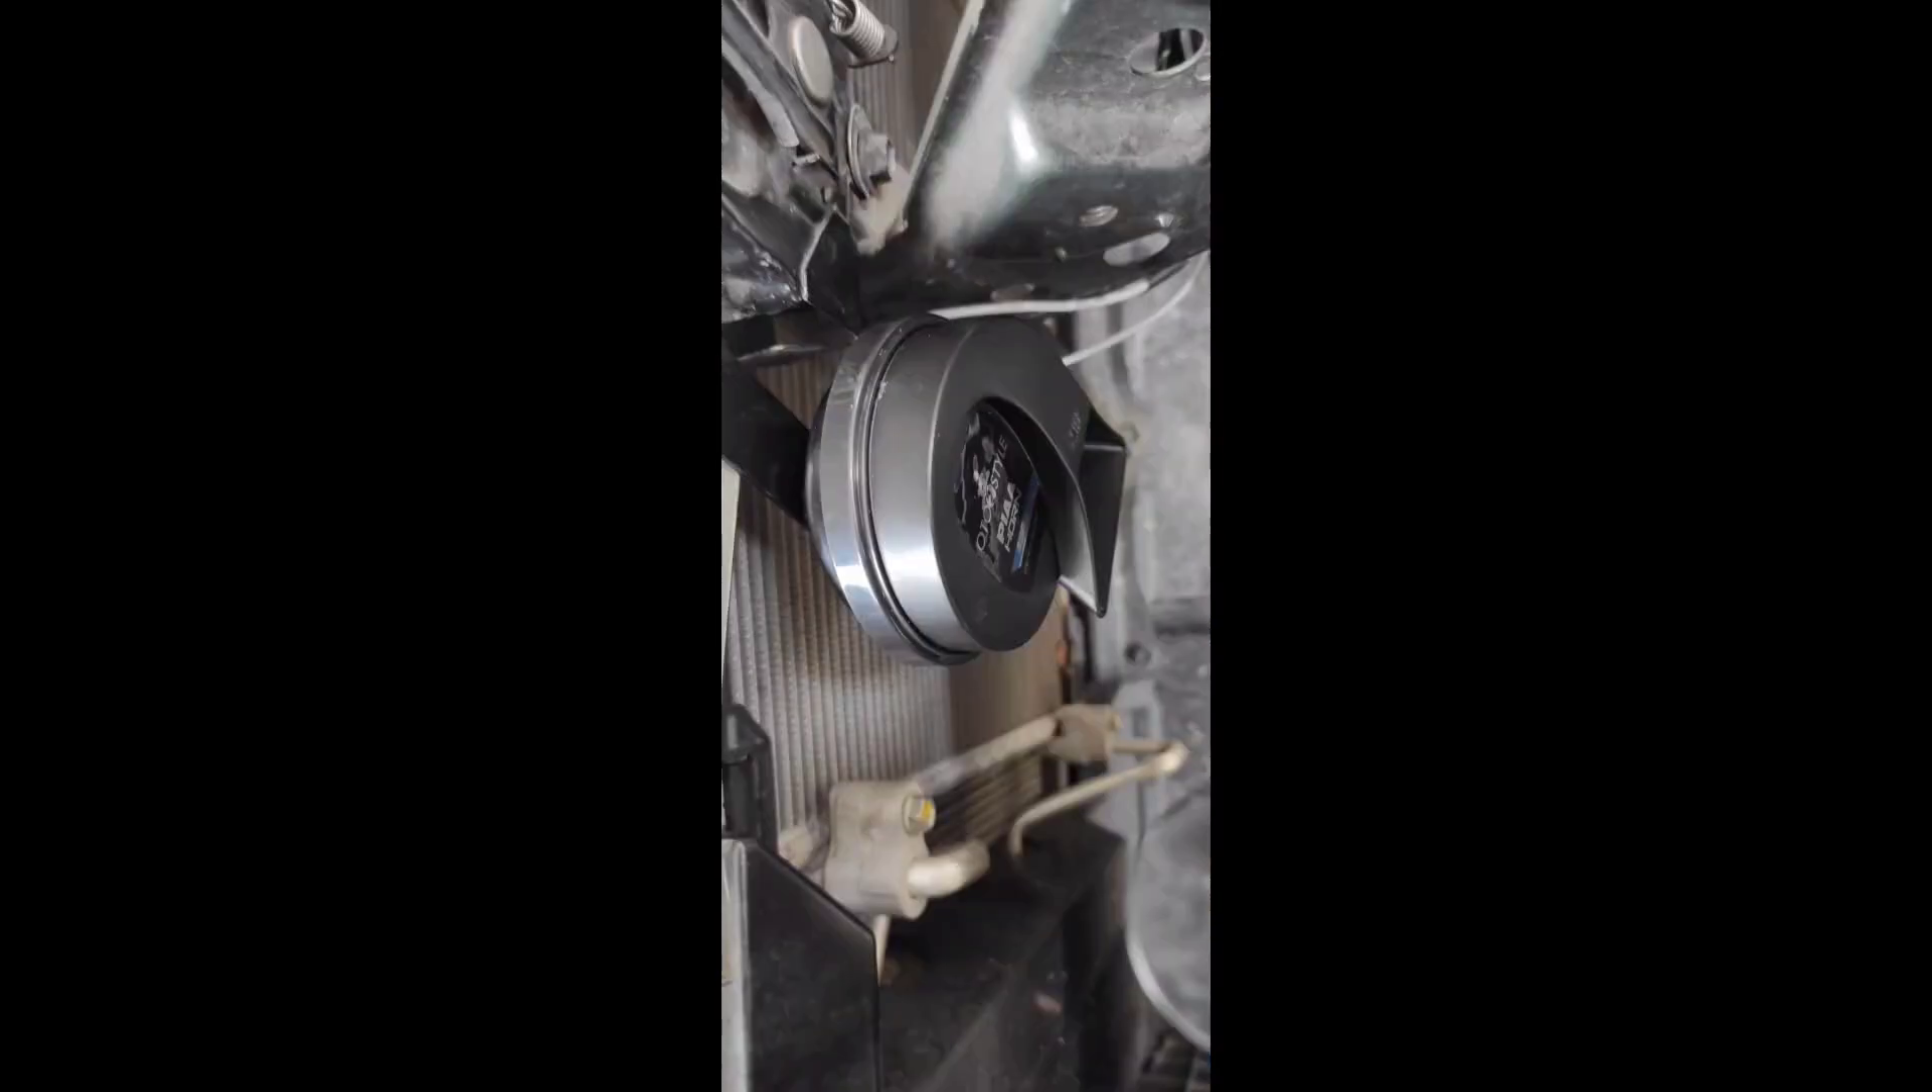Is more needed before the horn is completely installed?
No.